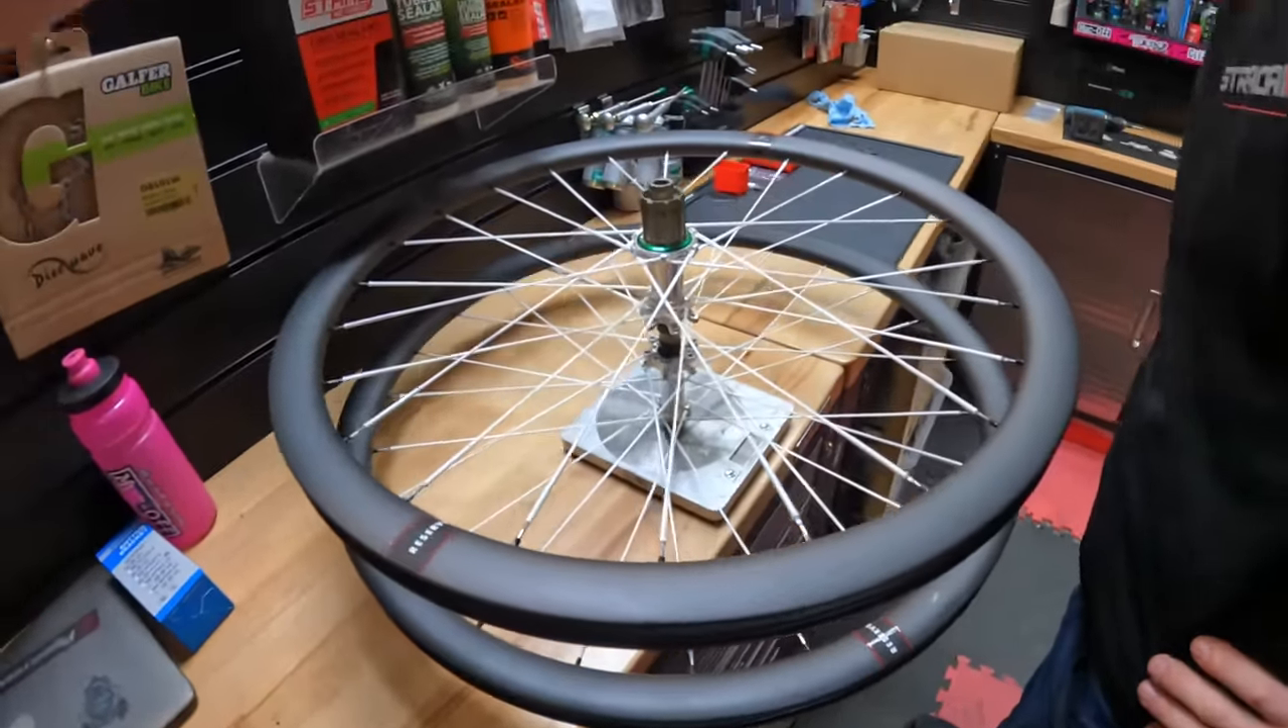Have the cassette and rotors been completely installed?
No.